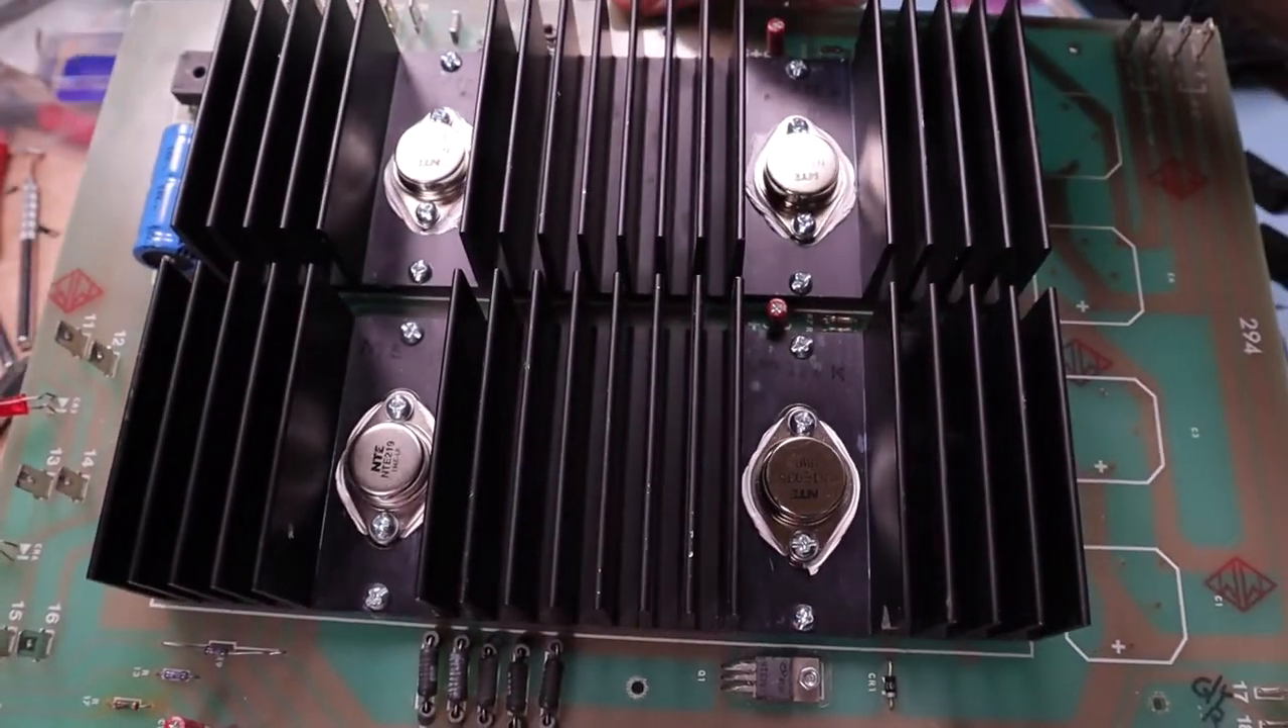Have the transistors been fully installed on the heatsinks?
Yes.